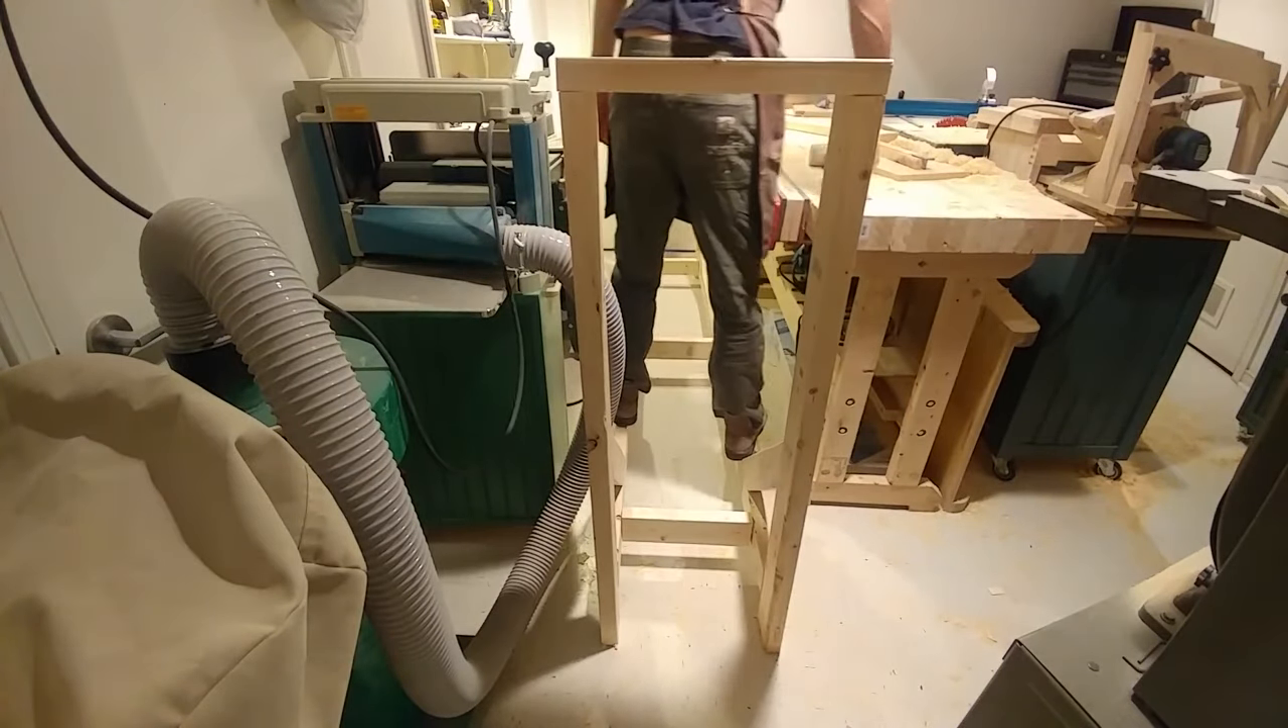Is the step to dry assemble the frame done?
Yes.